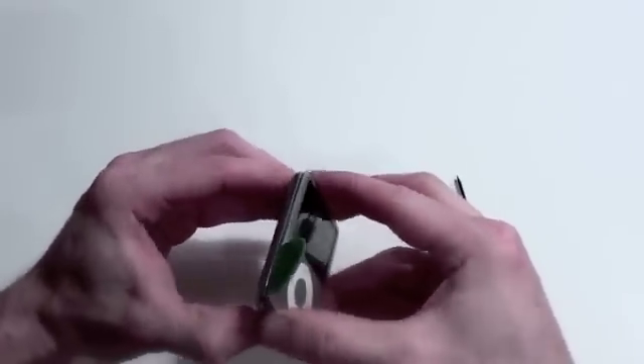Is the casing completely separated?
No.